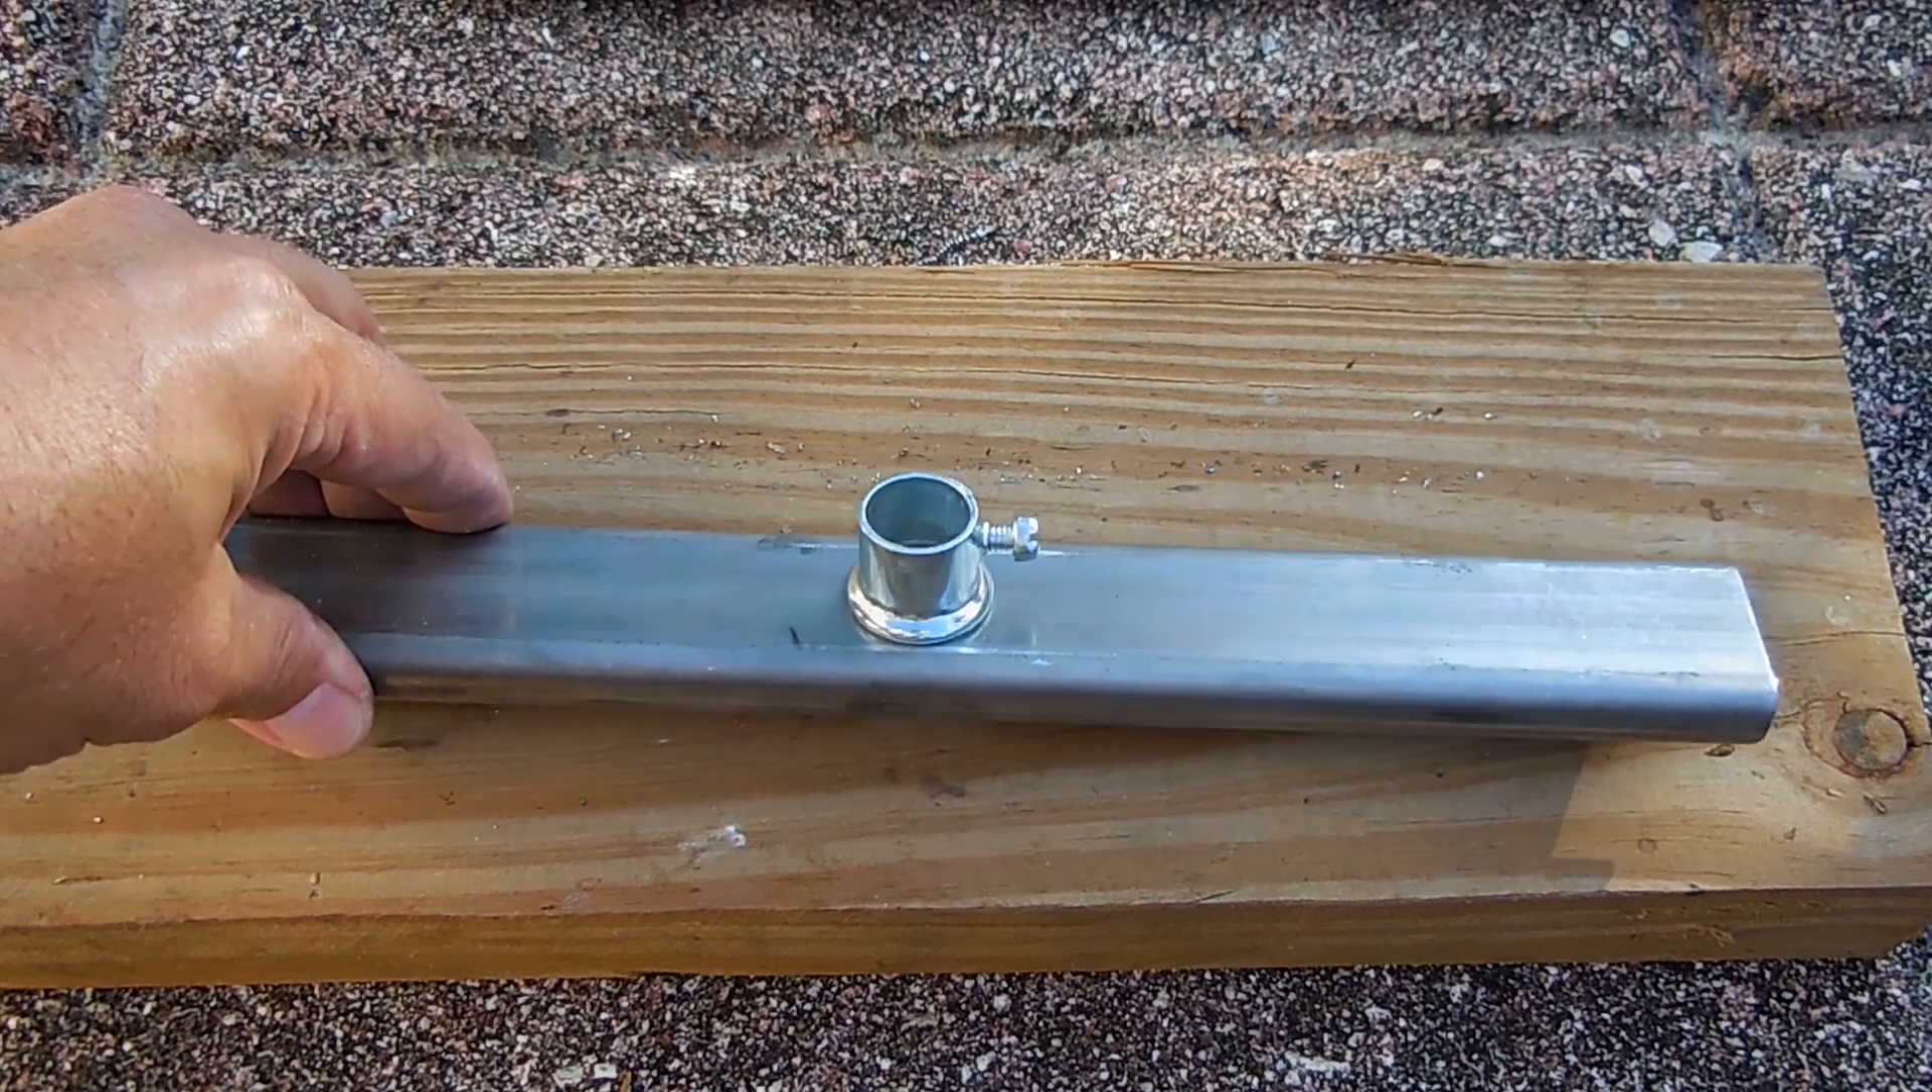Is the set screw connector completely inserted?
Yes.